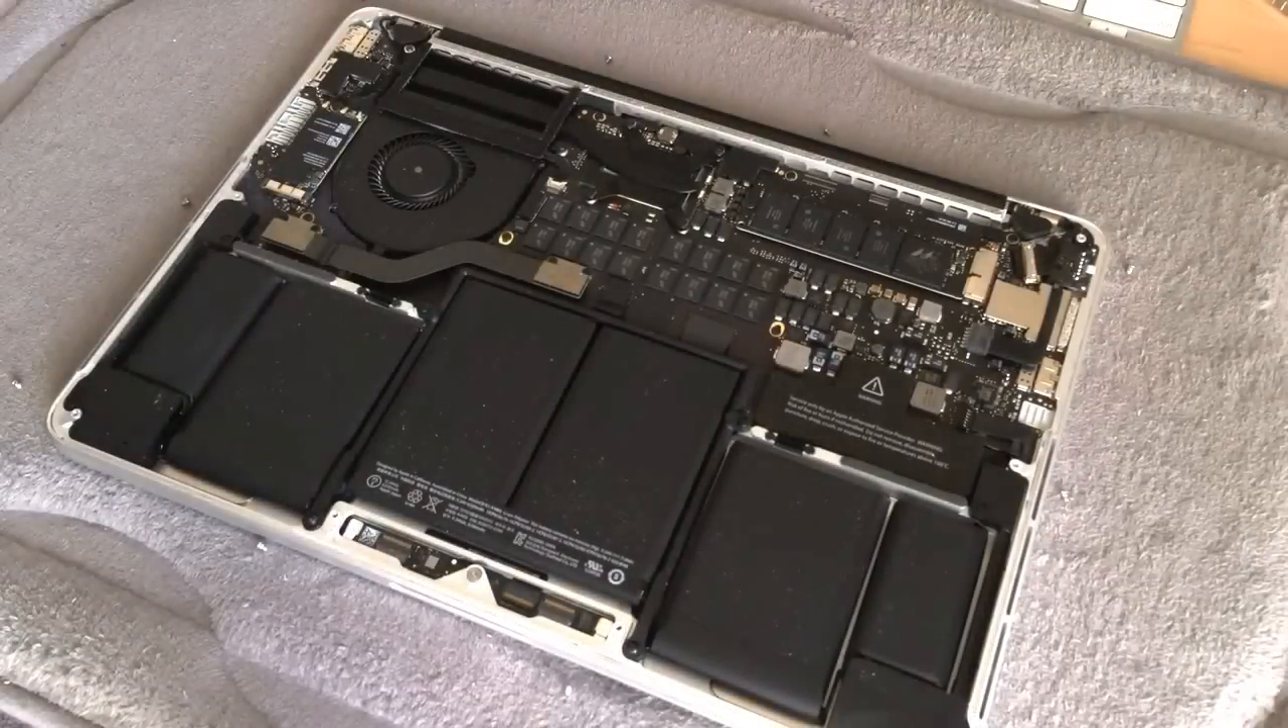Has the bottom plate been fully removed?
Yes.